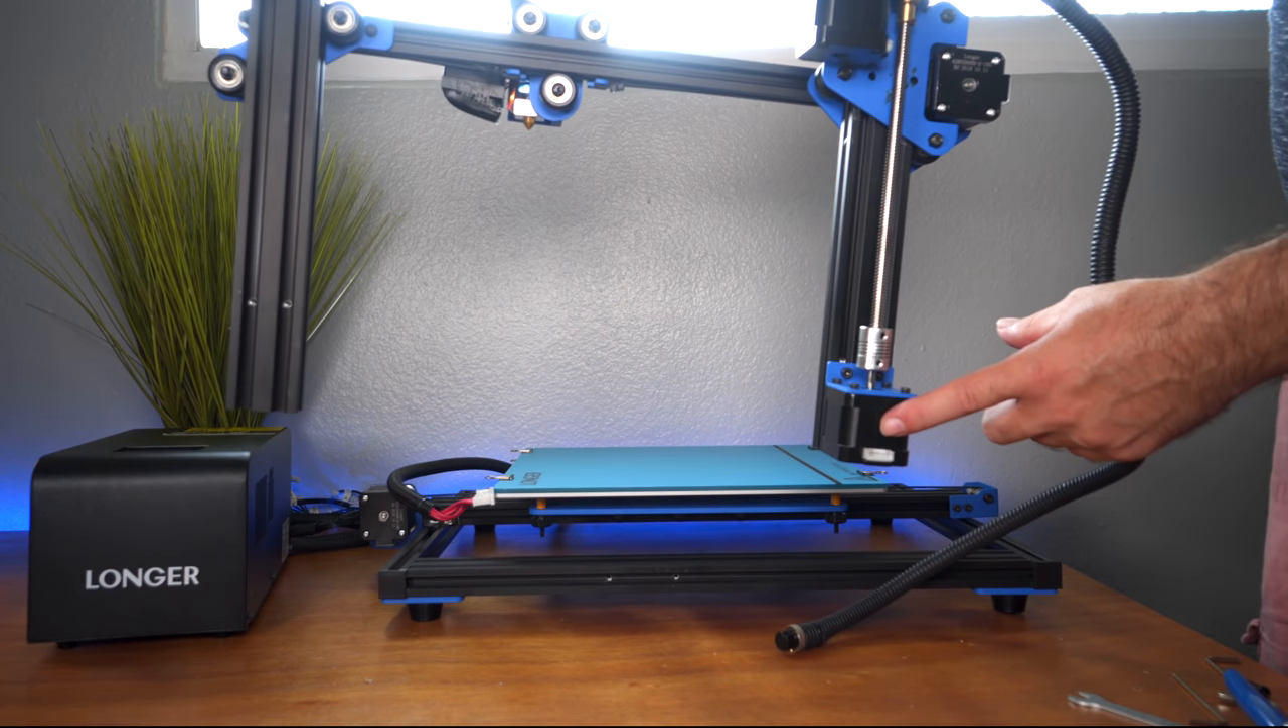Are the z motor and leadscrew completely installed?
Yes.